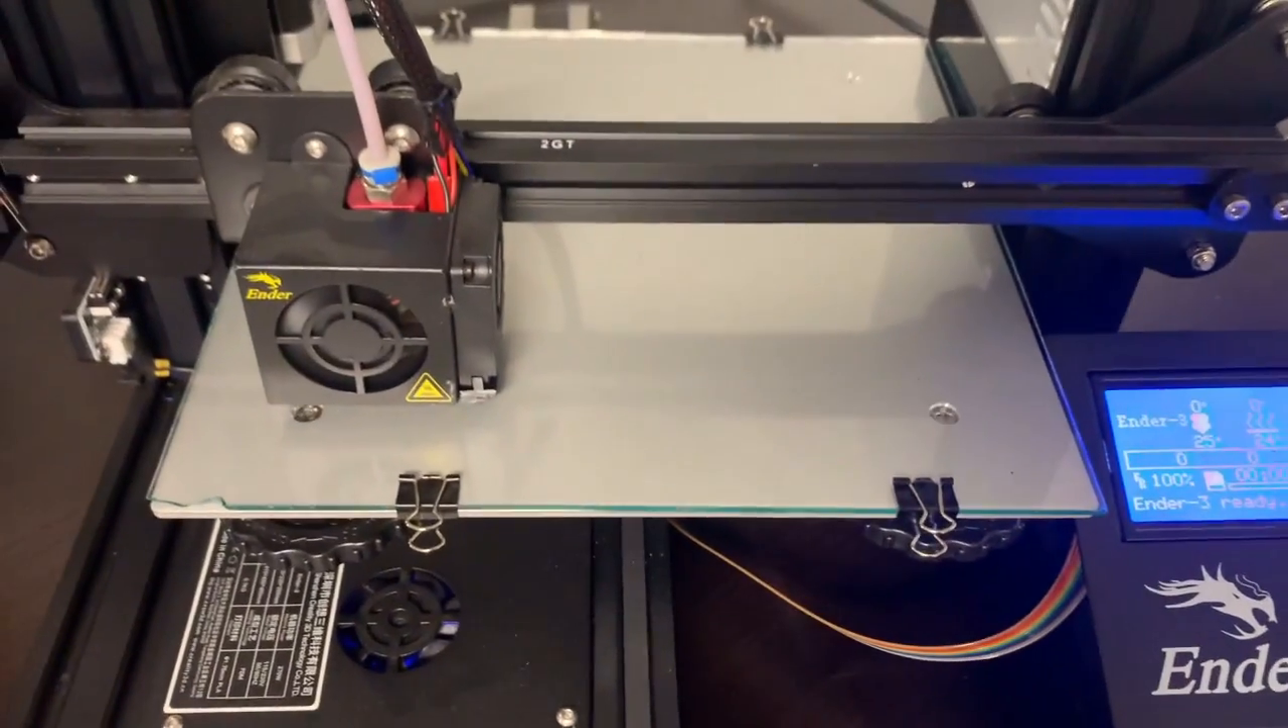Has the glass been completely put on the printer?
Yes.